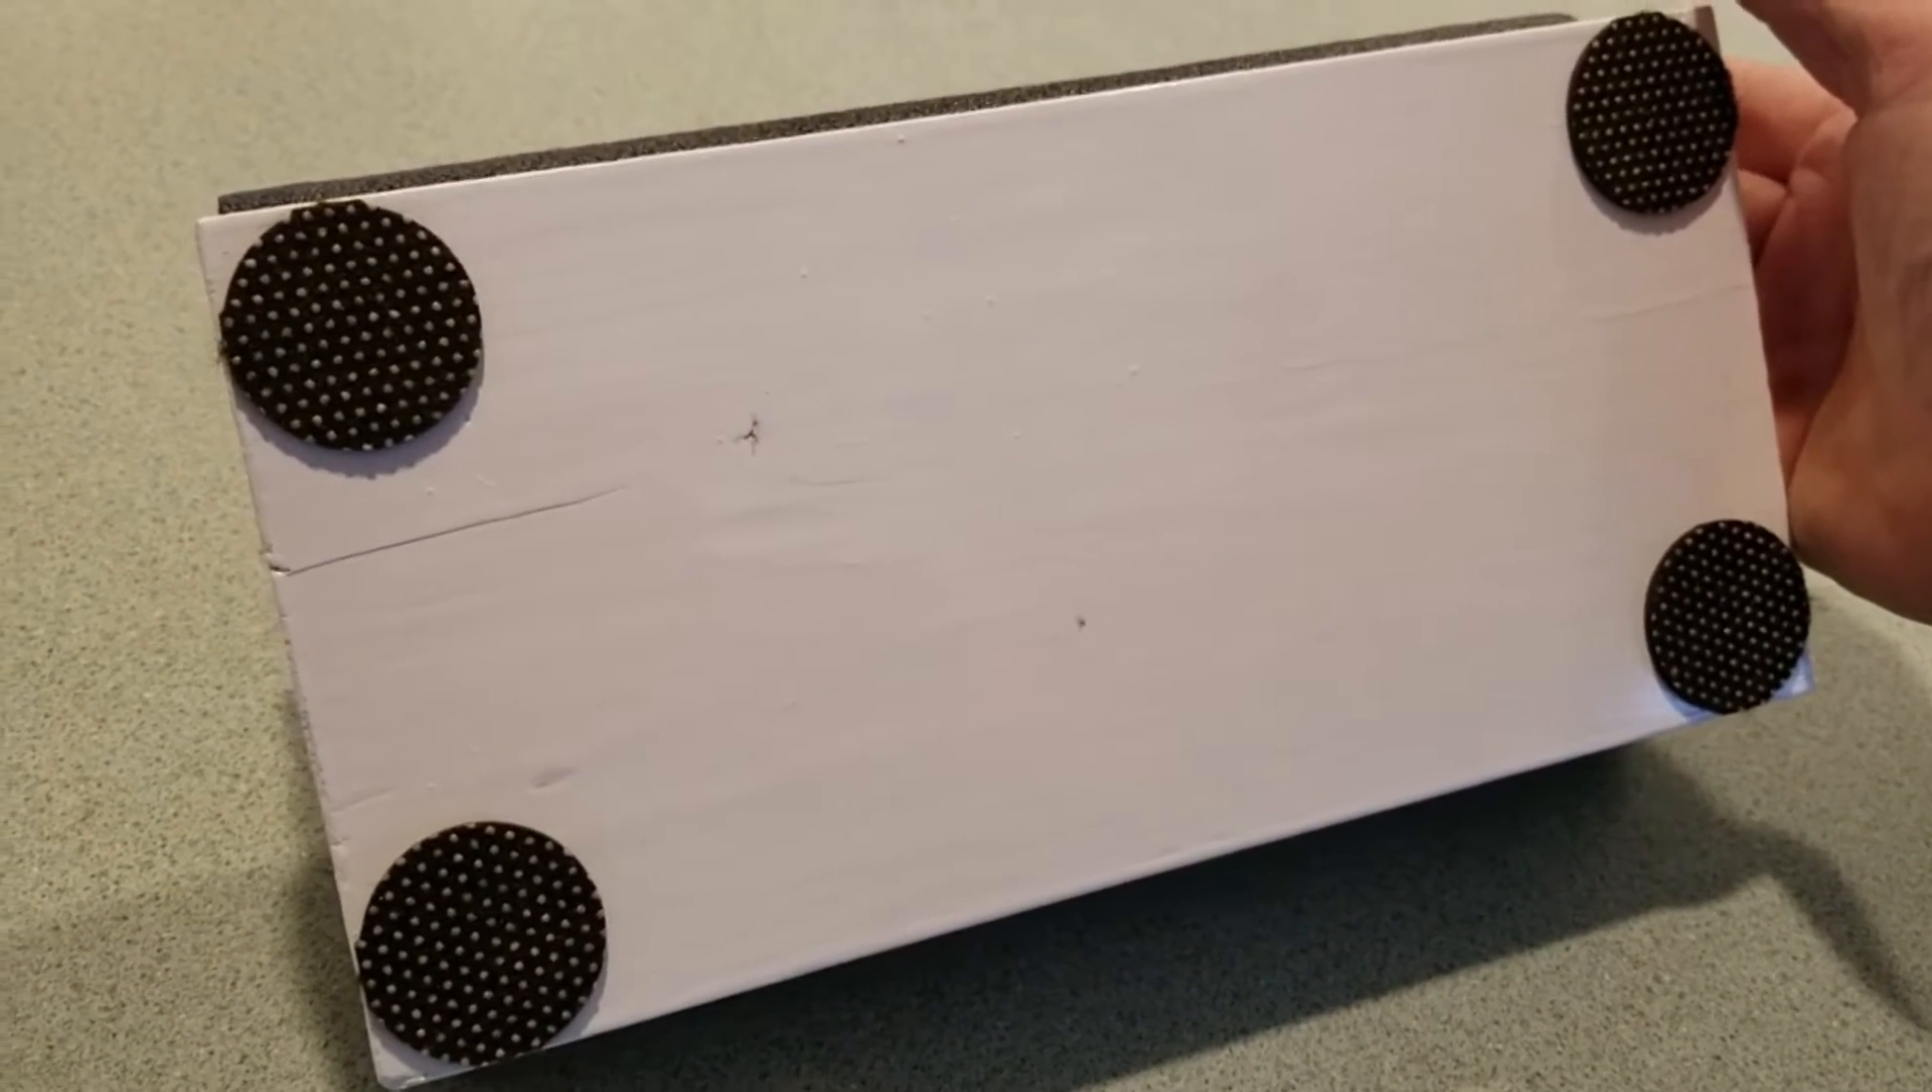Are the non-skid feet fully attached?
Yes.